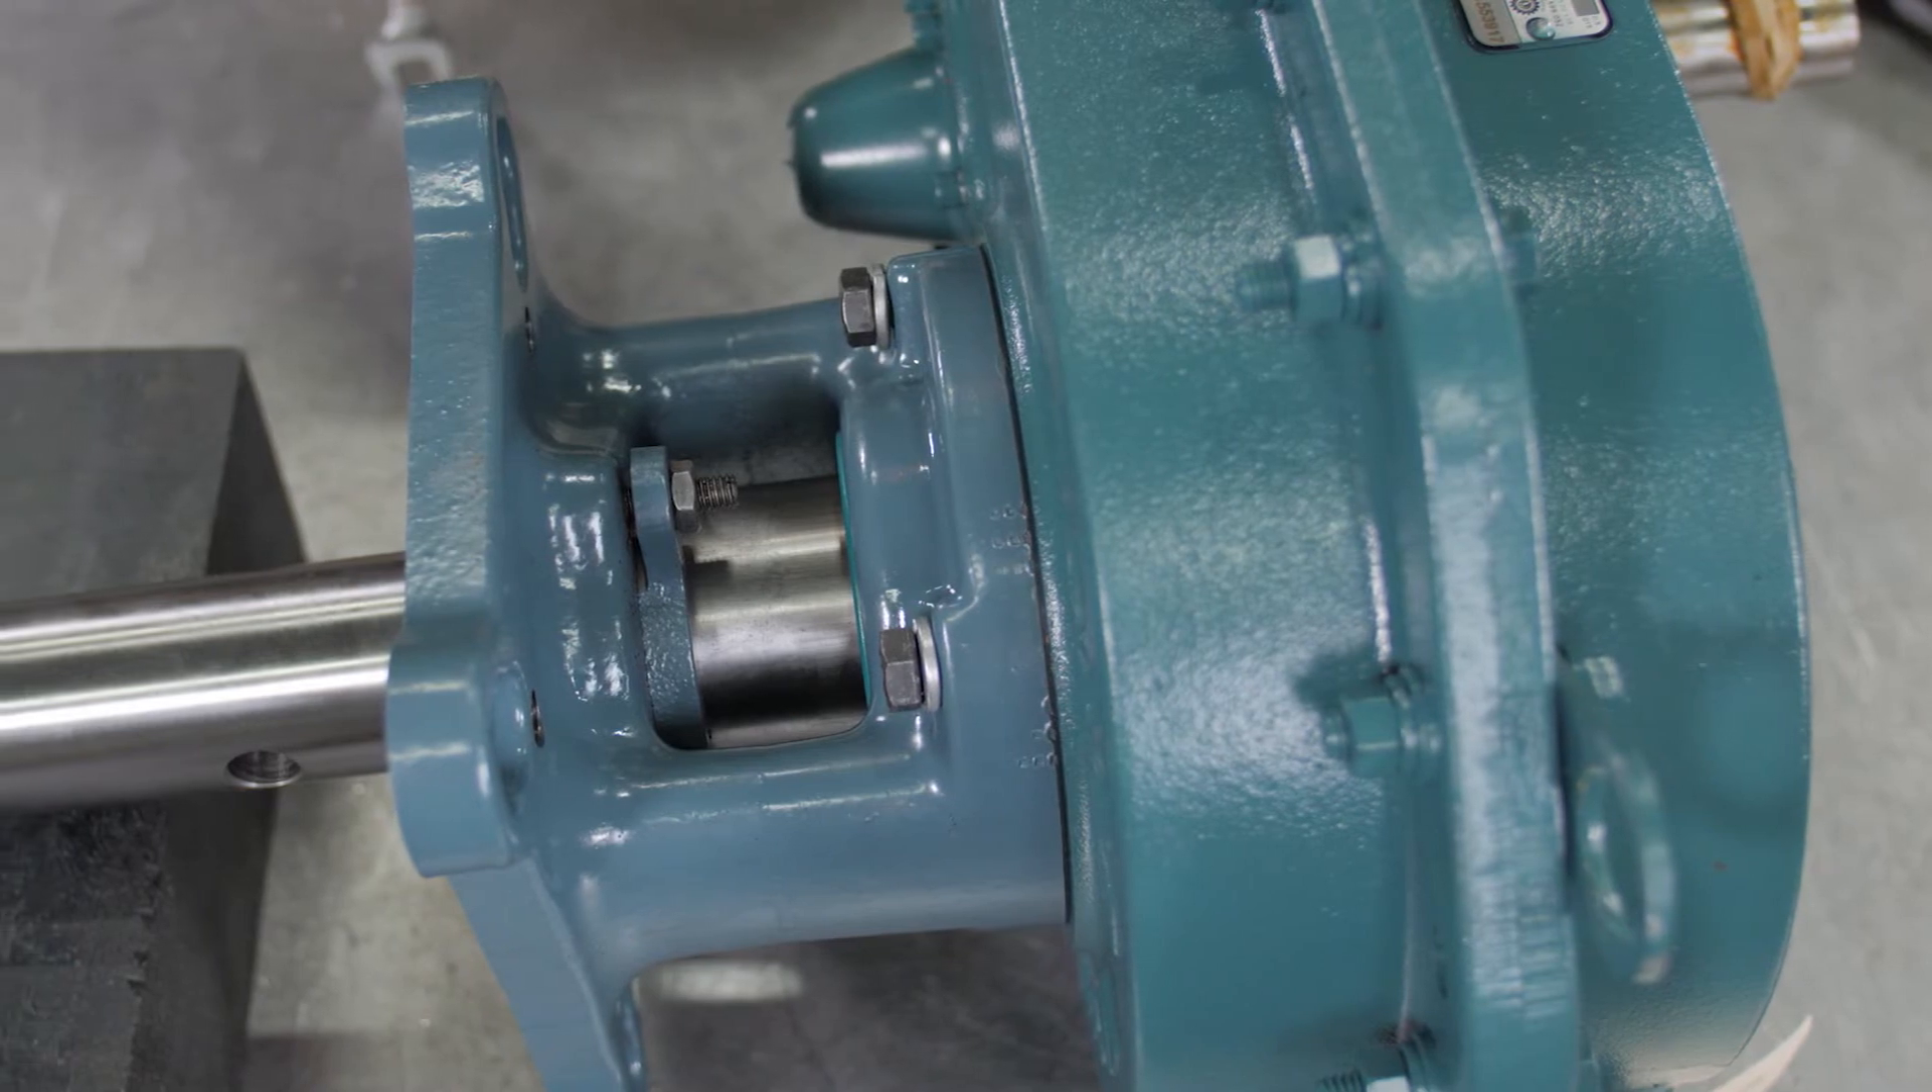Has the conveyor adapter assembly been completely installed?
Yes.